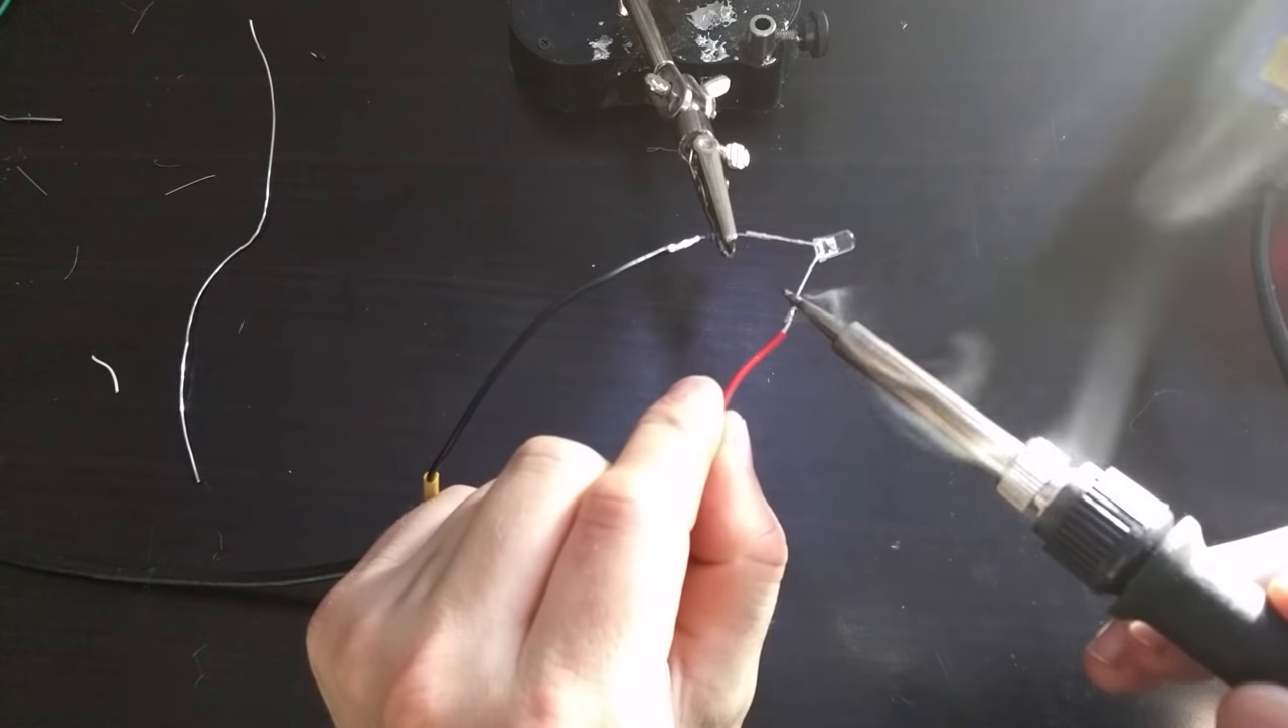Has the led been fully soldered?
No.